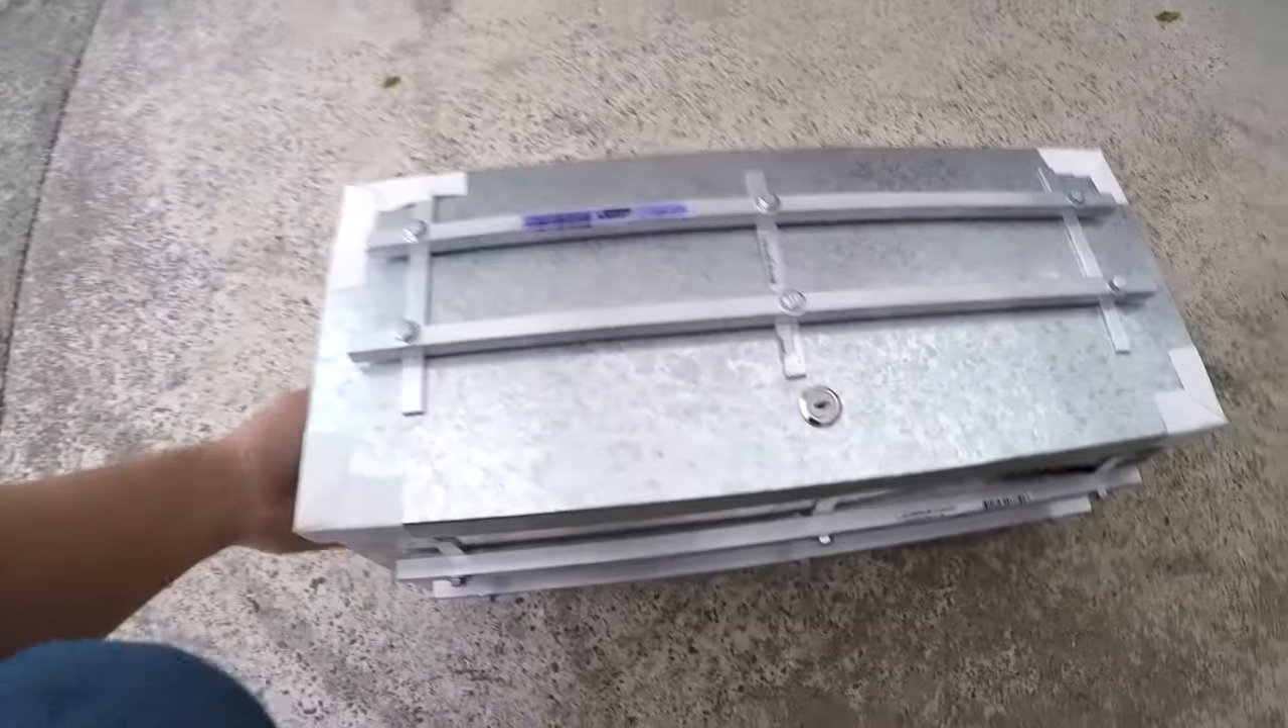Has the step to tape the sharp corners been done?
Yes.